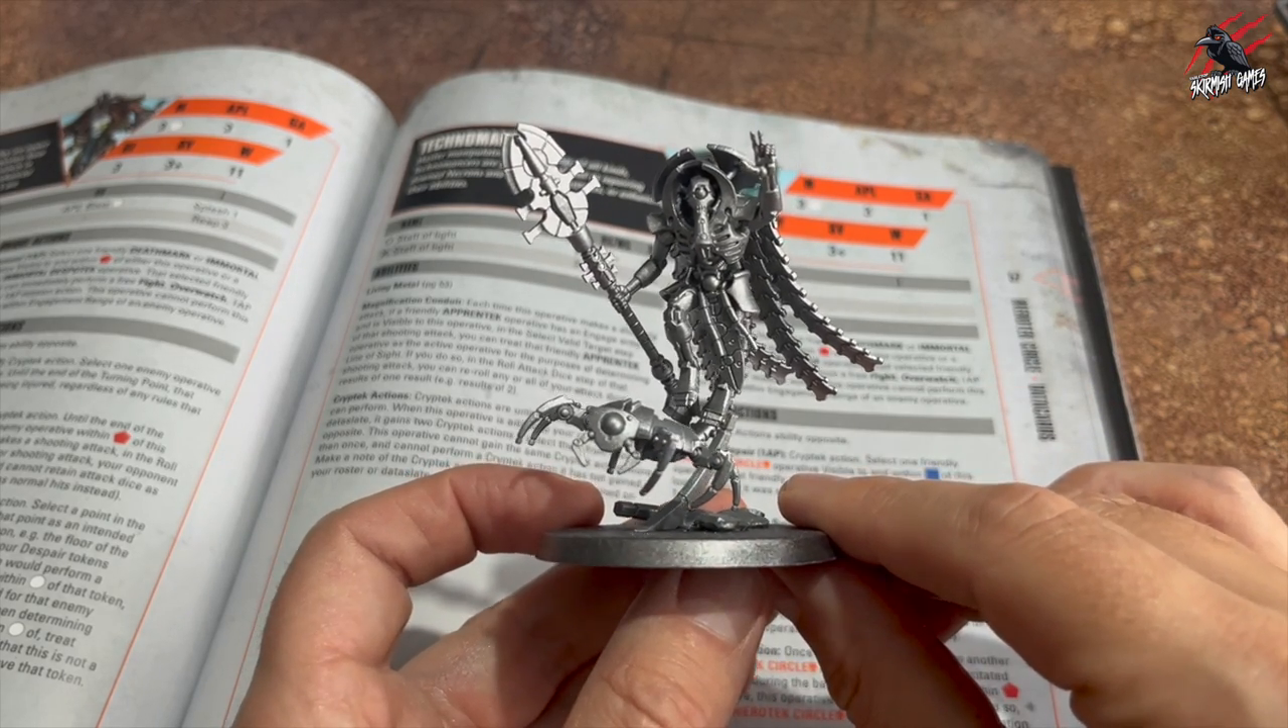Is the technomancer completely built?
Yes.